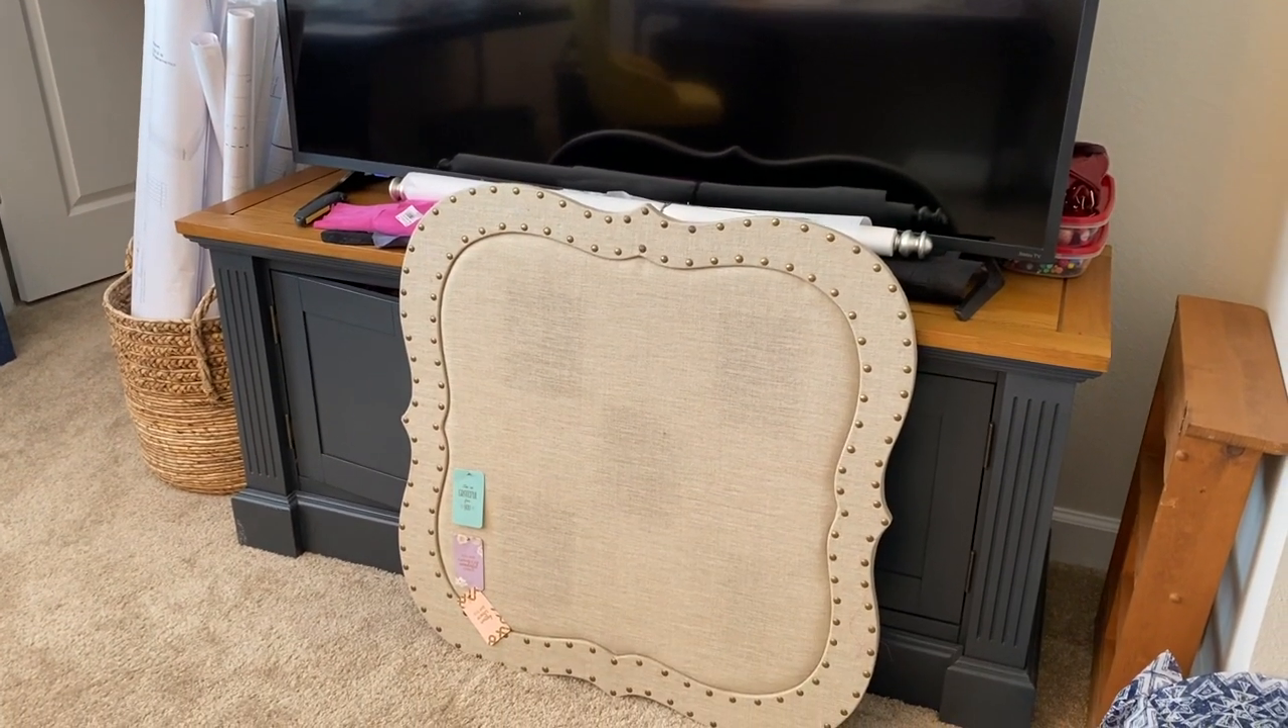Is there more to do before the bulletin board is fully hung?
Yes.